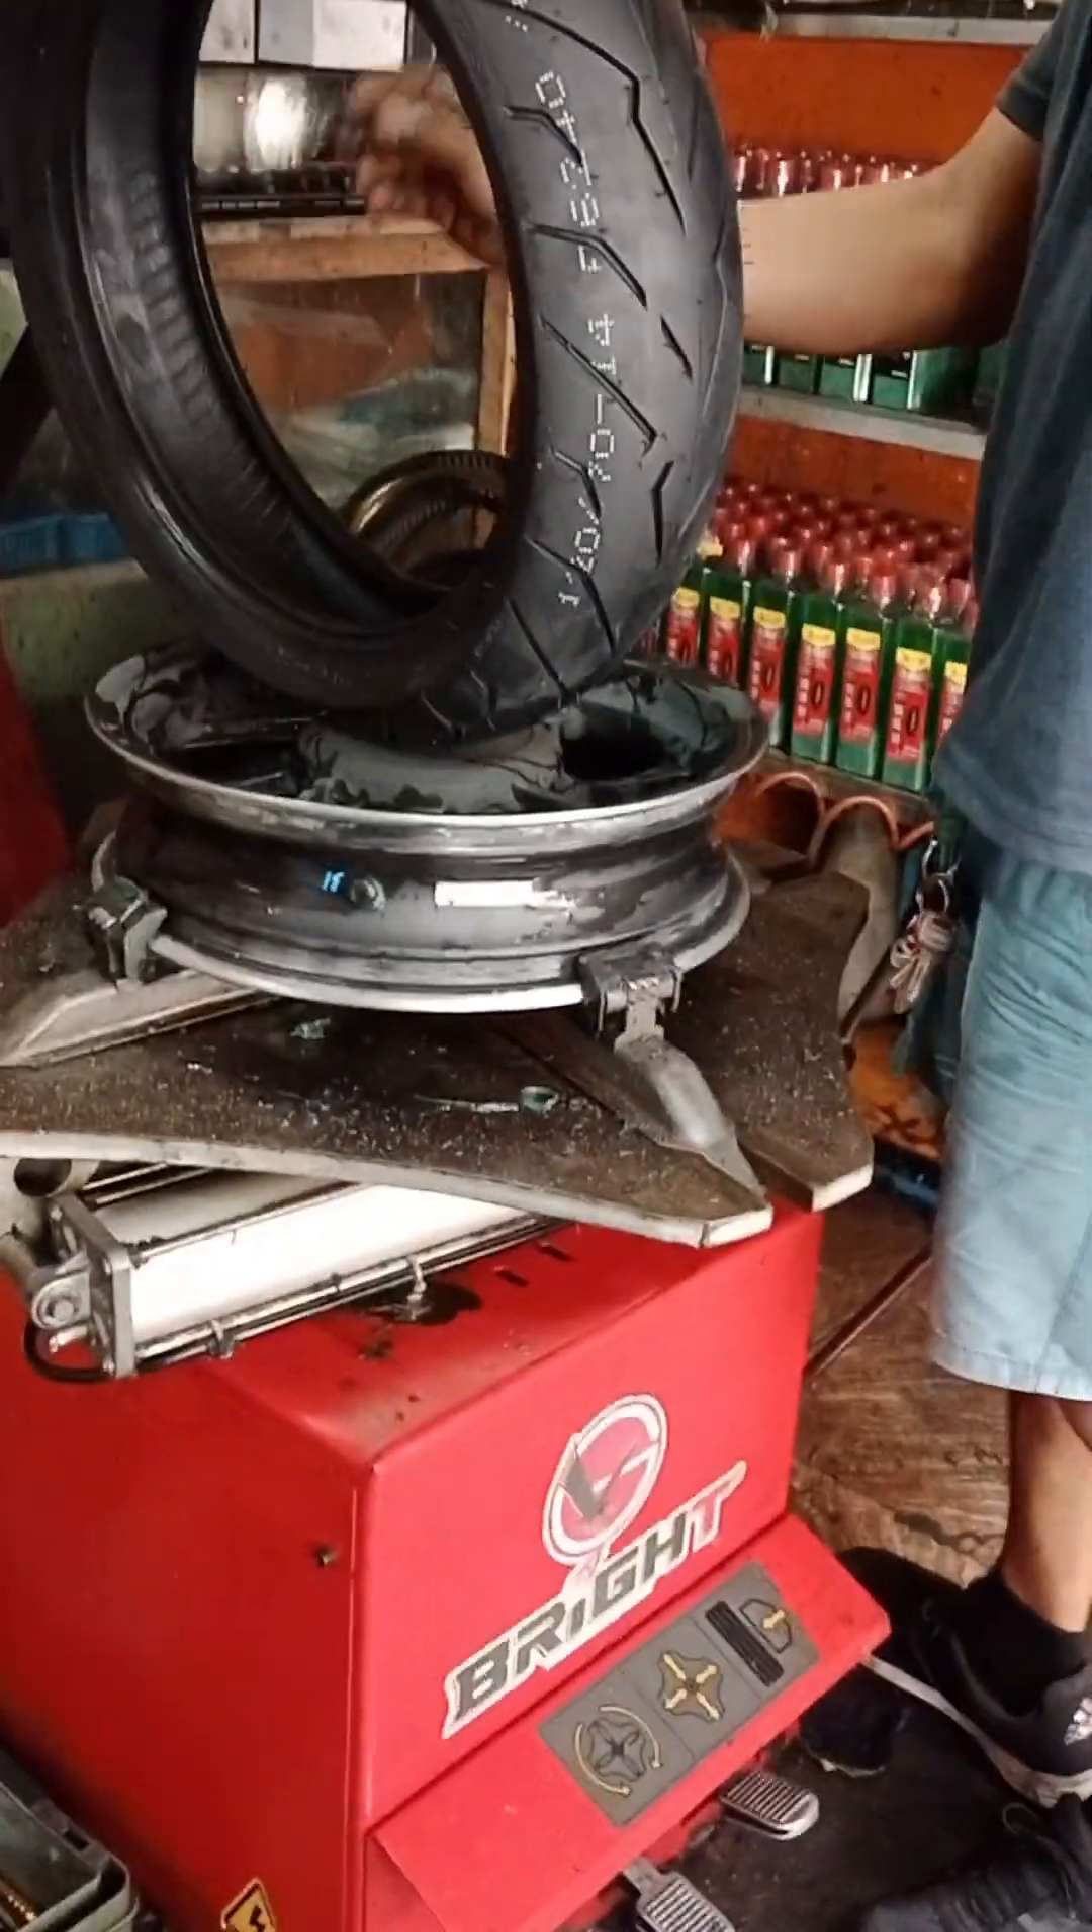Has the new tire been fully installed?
No.